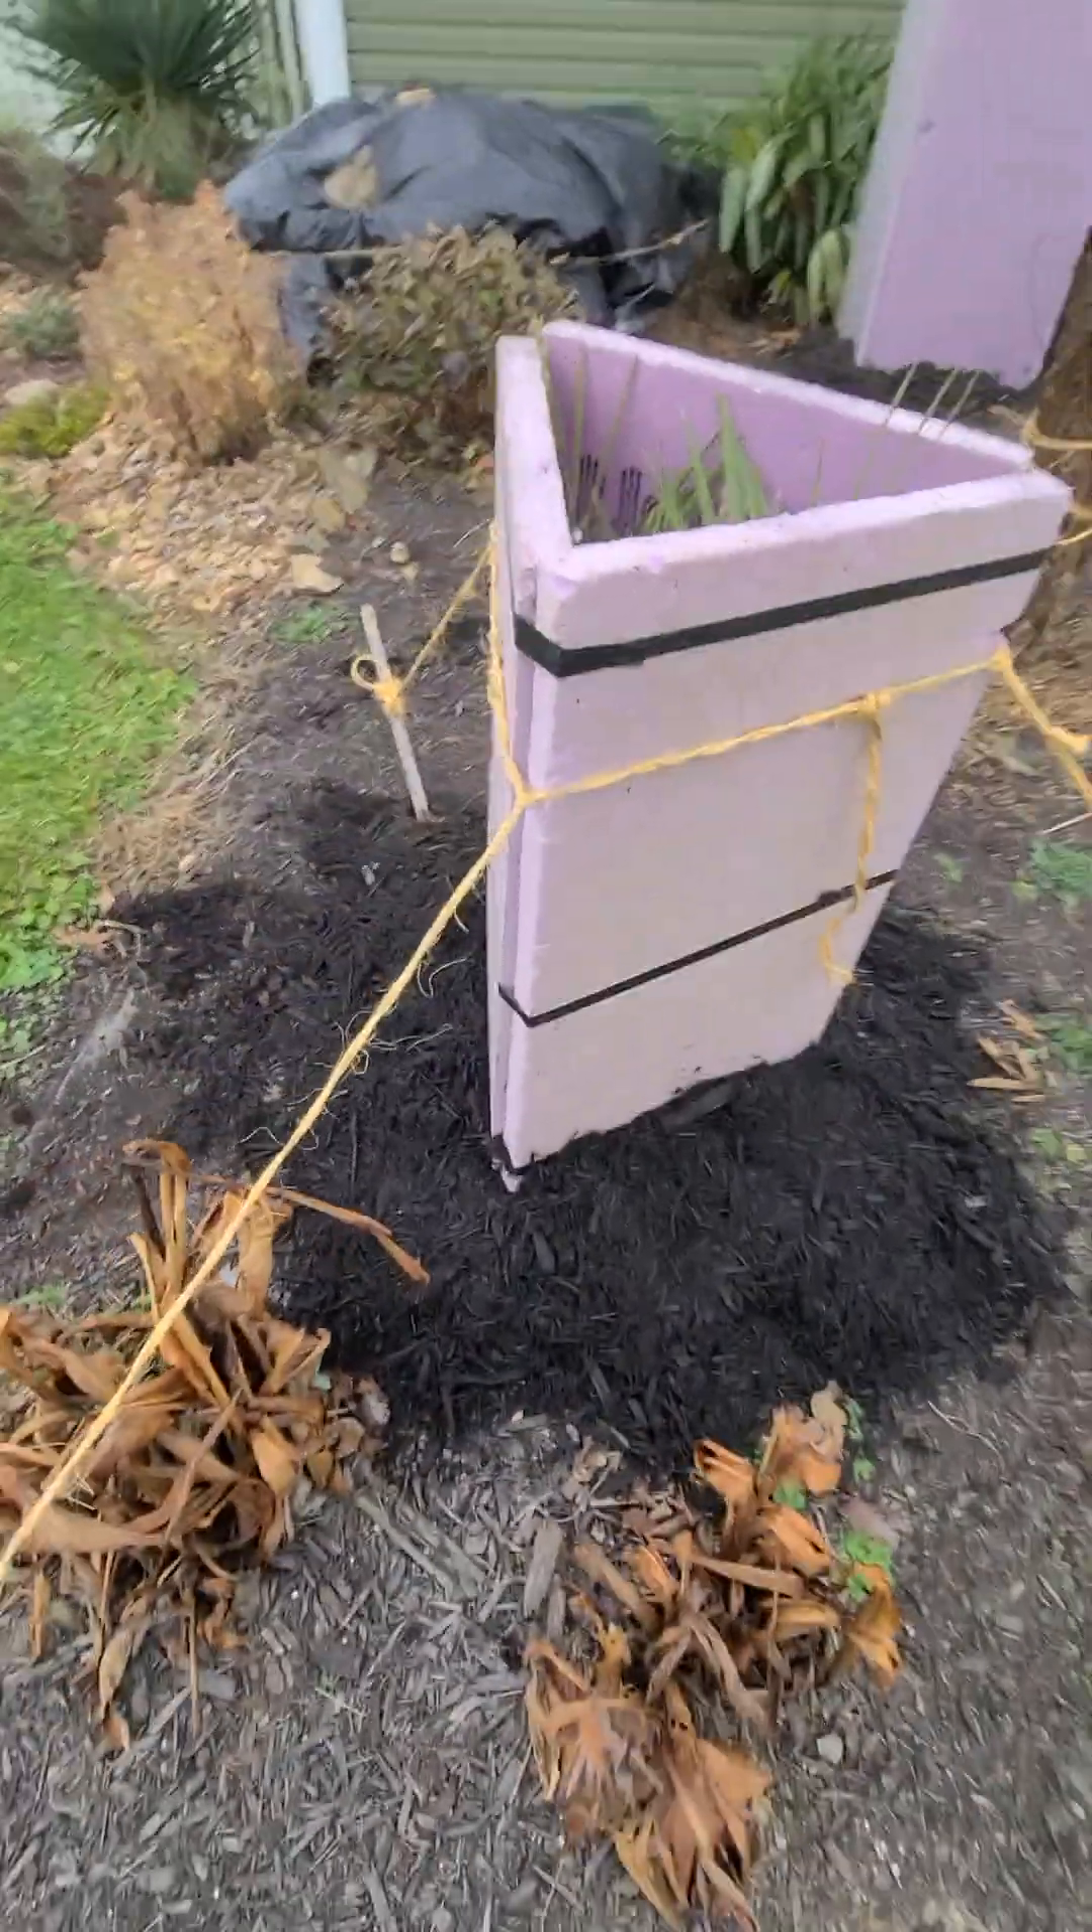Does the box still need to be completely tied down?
No.